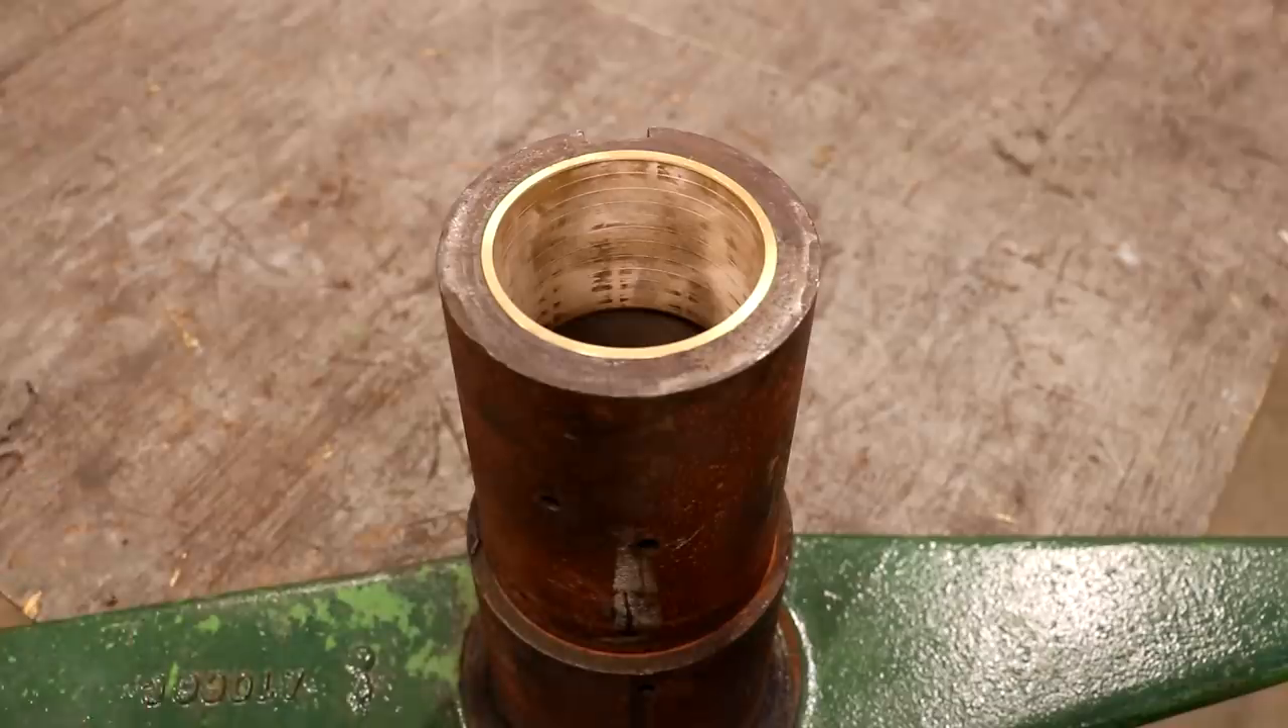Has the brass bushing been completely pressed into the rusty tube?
Yes.